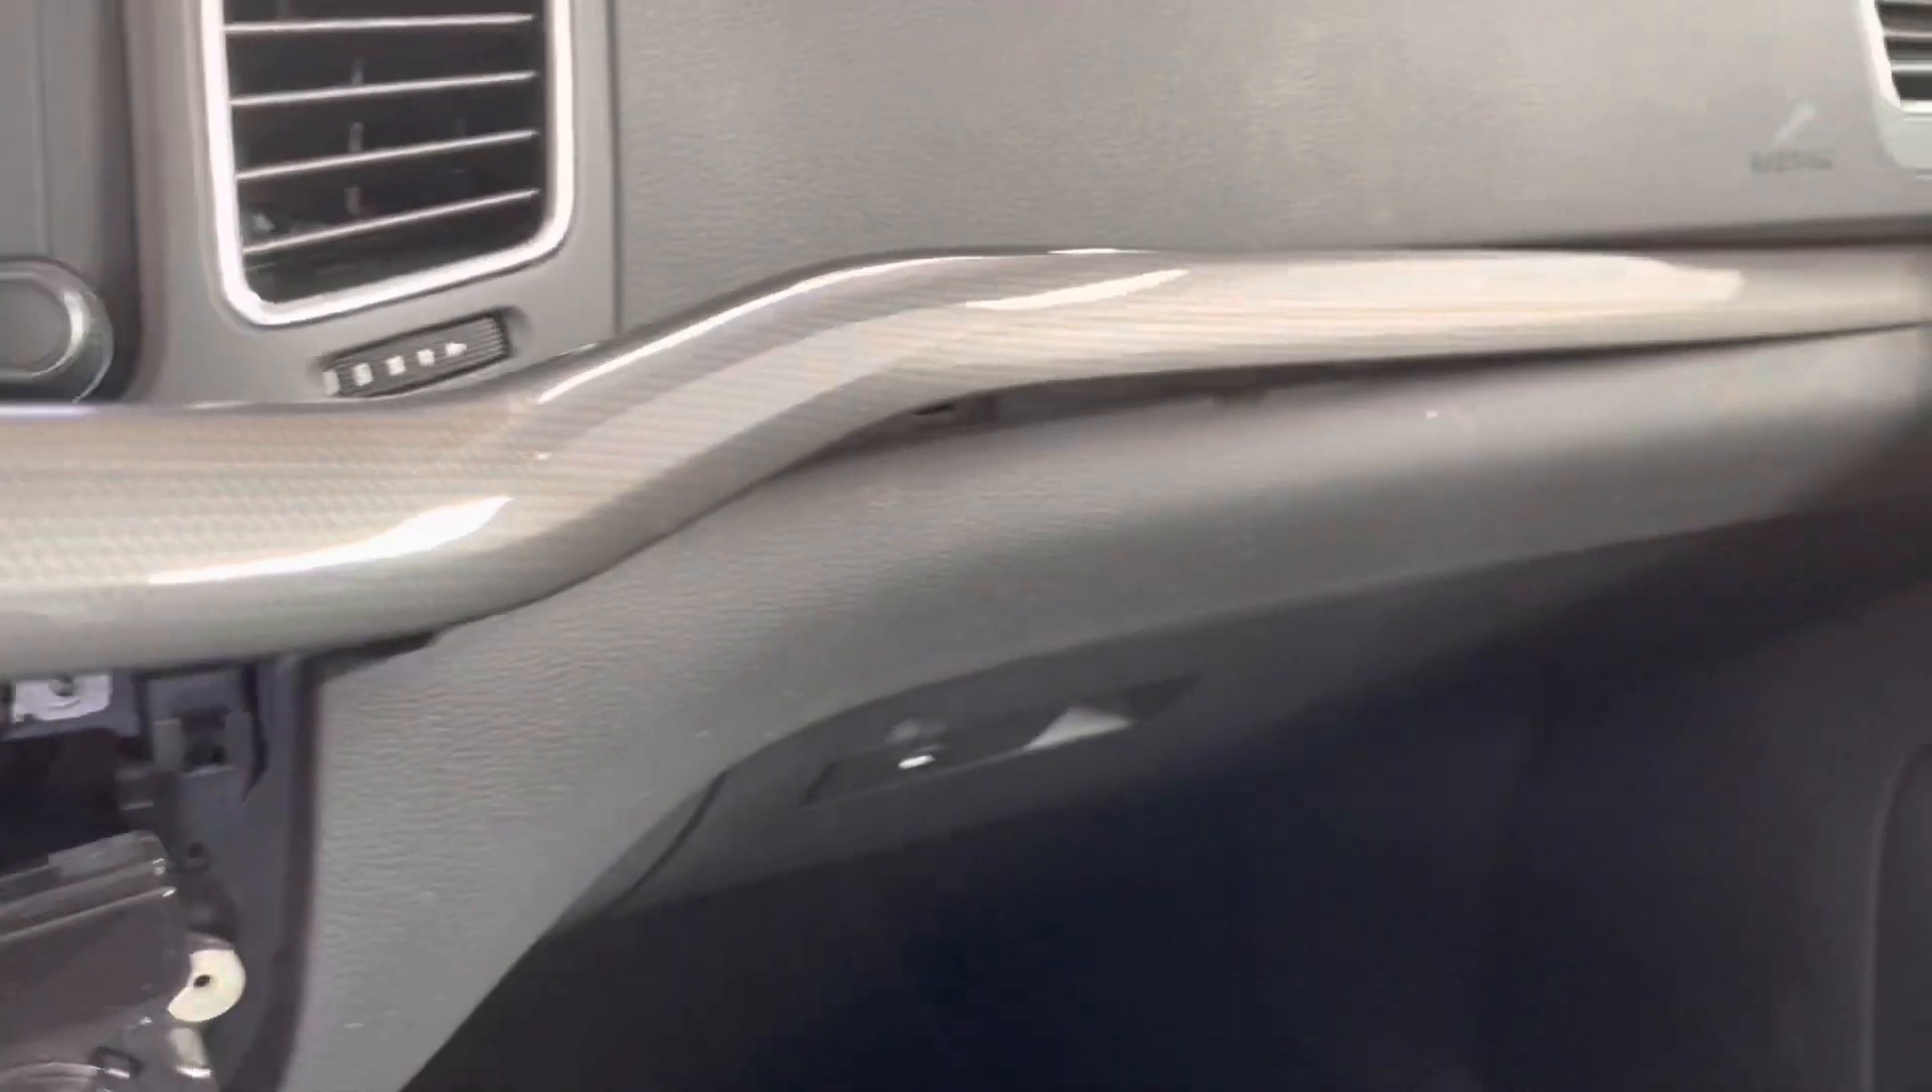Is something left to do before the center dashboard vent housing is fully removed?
Yes.